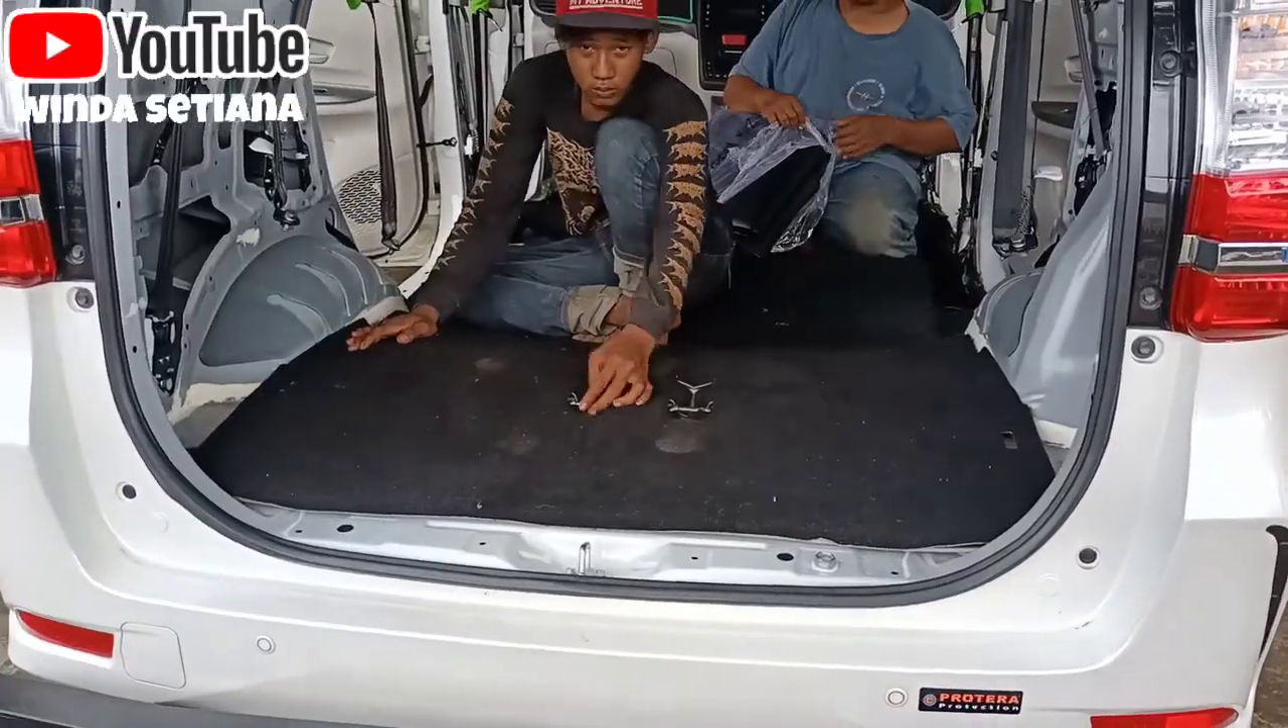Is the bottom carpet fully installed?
Yes.